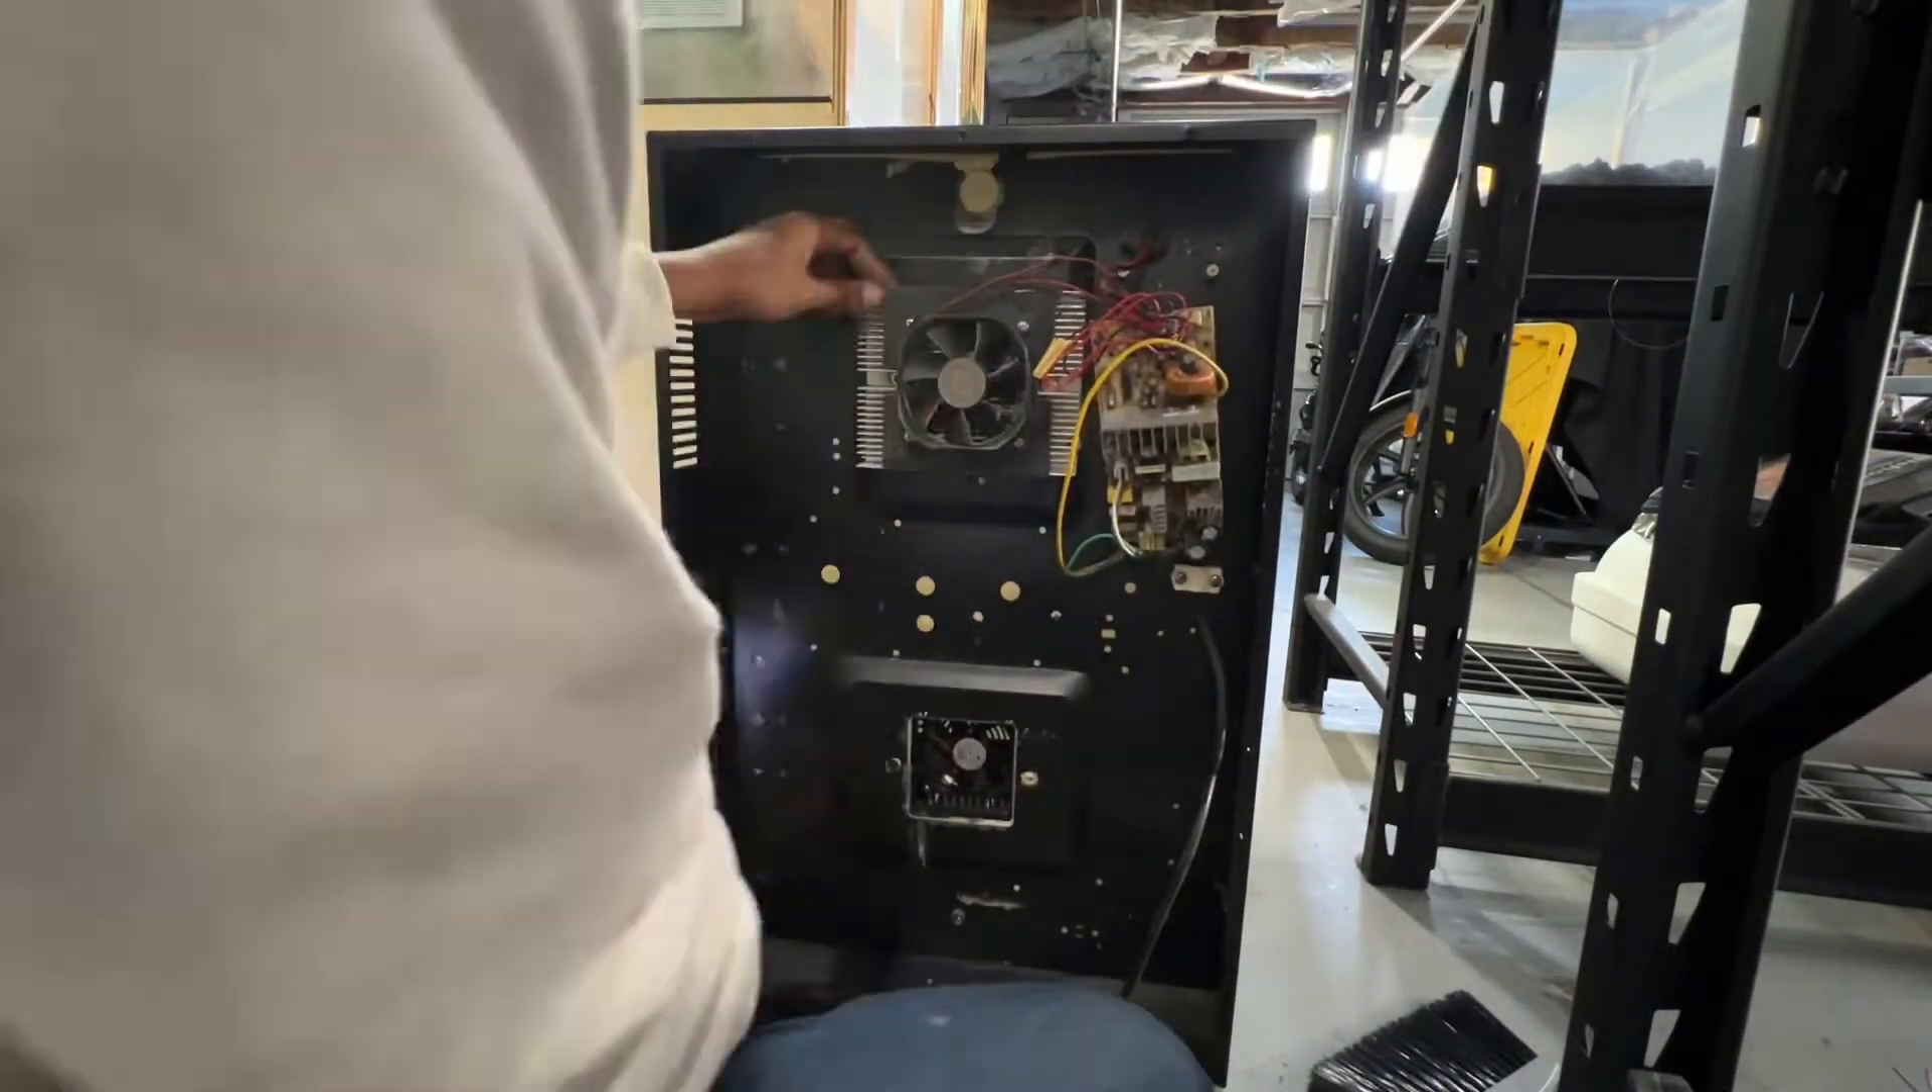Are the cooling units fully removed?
No.